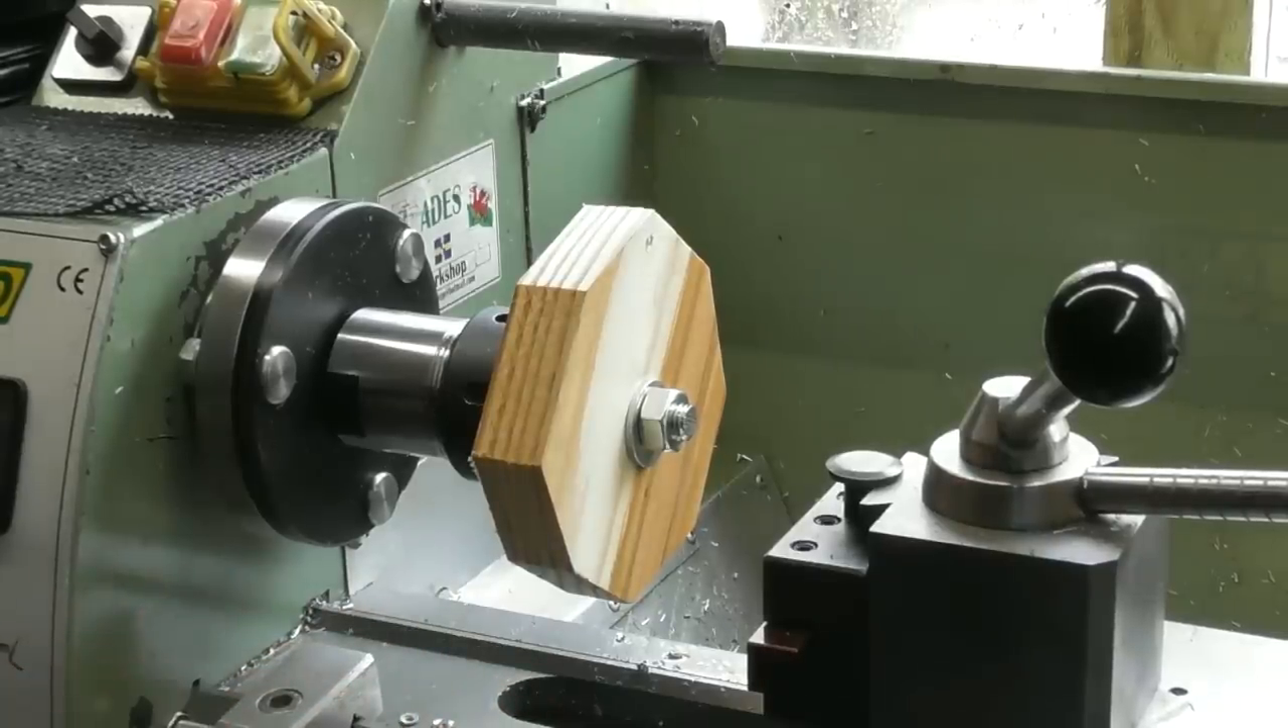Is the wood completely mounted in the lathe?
Yes.